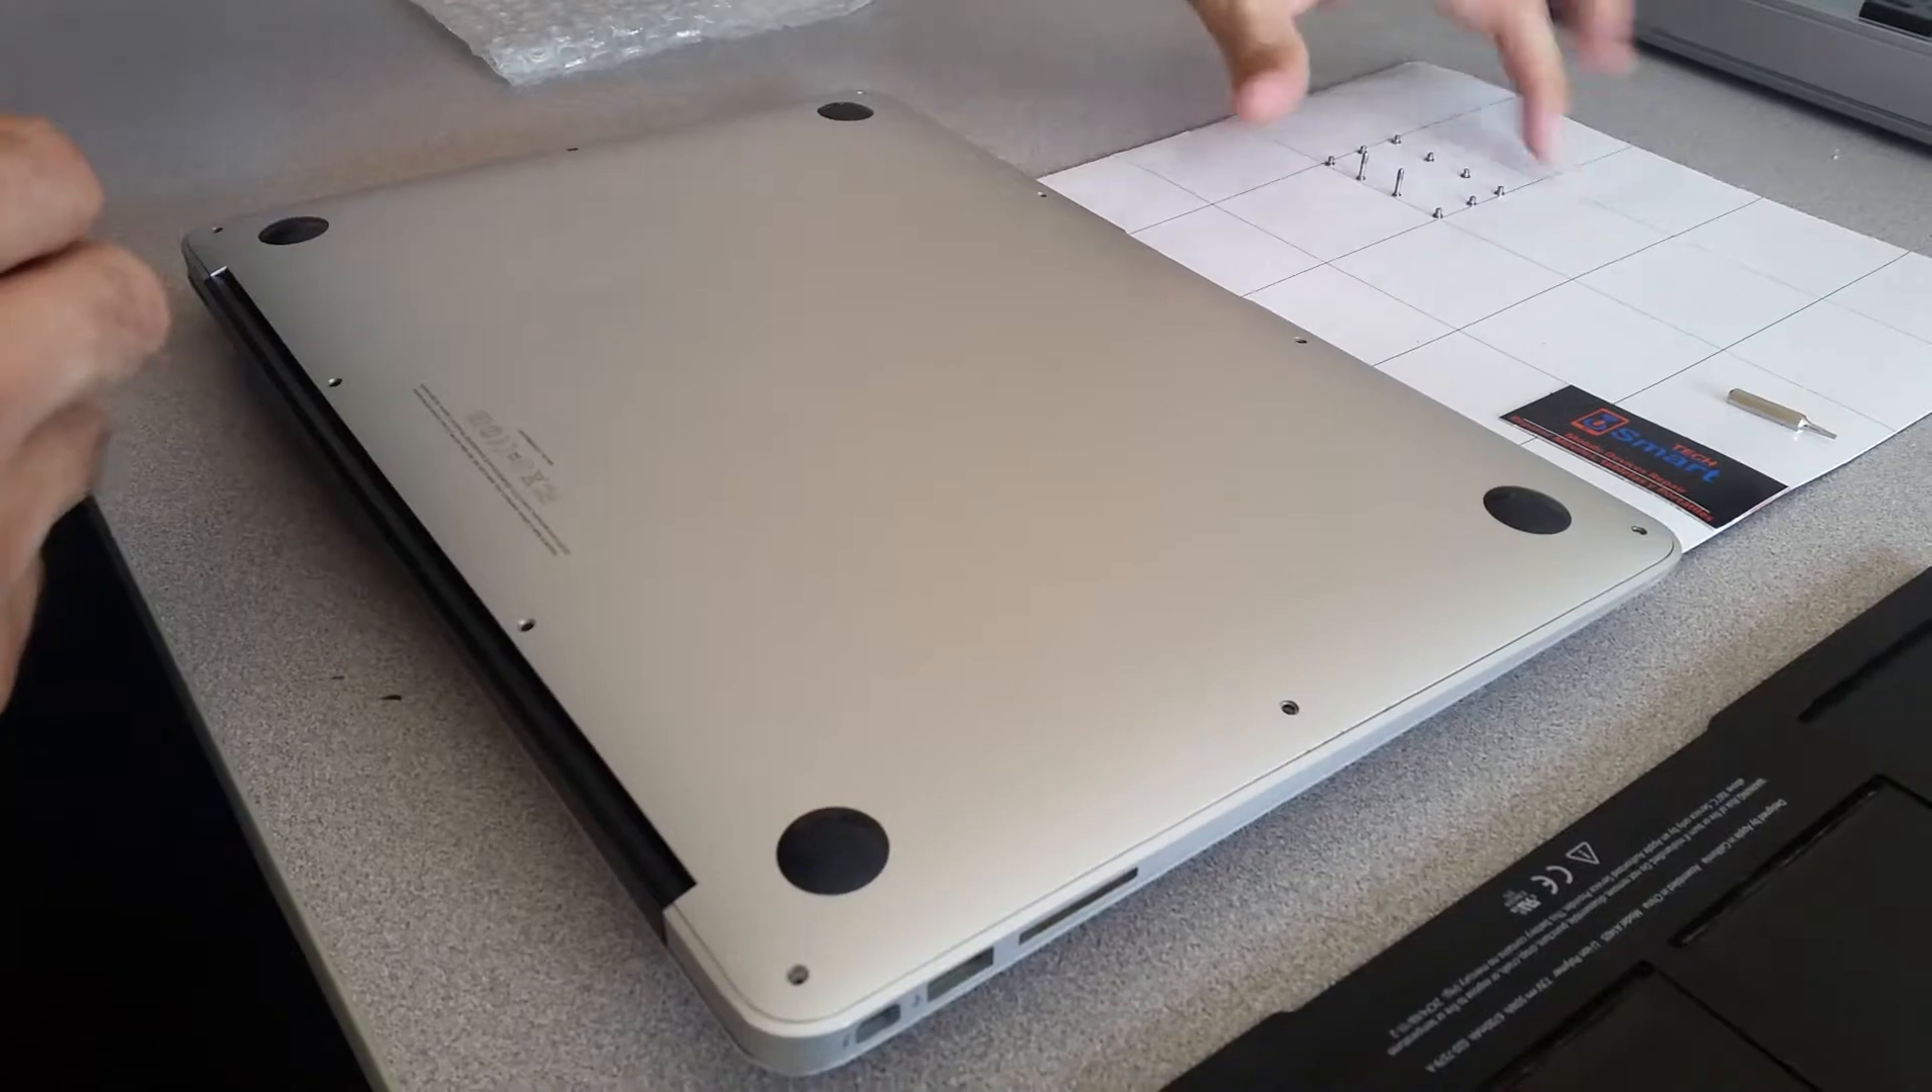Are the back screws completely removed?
Yes.